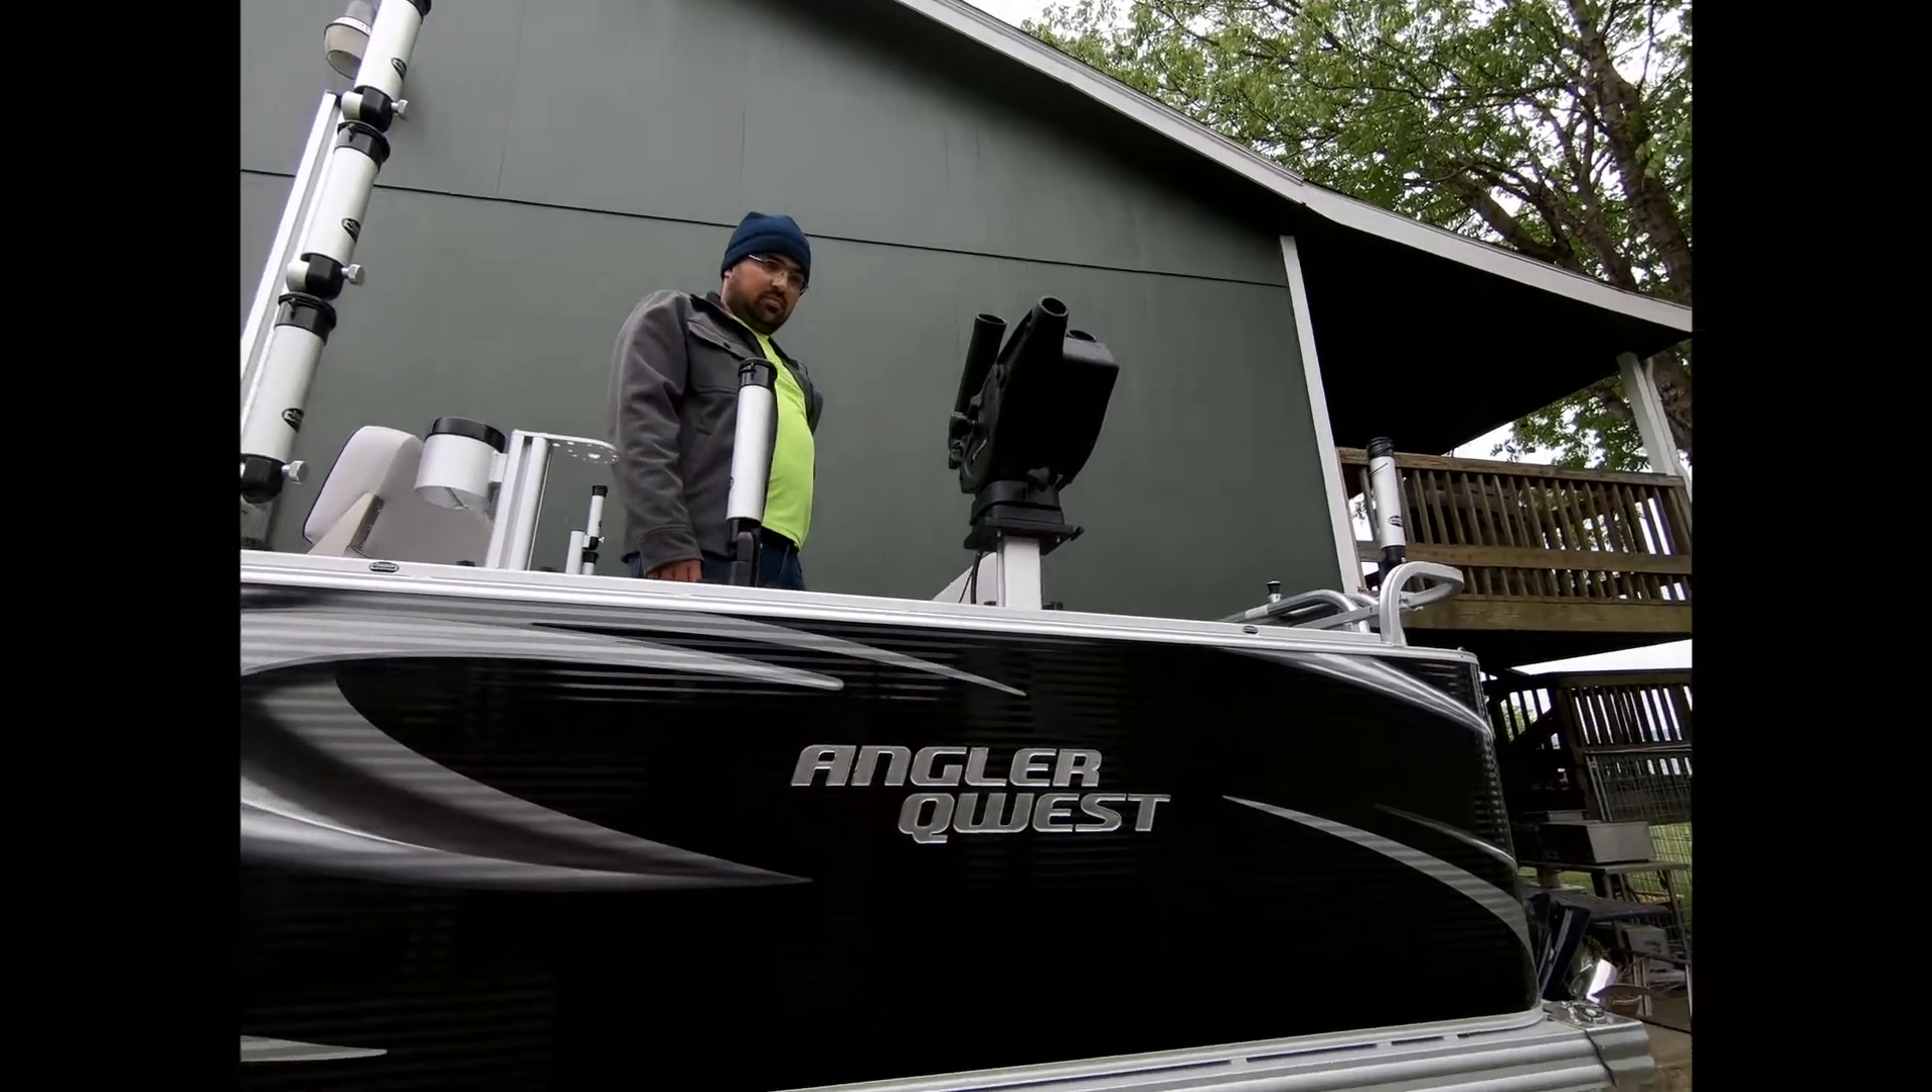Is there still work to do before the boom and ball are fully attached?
Yes.